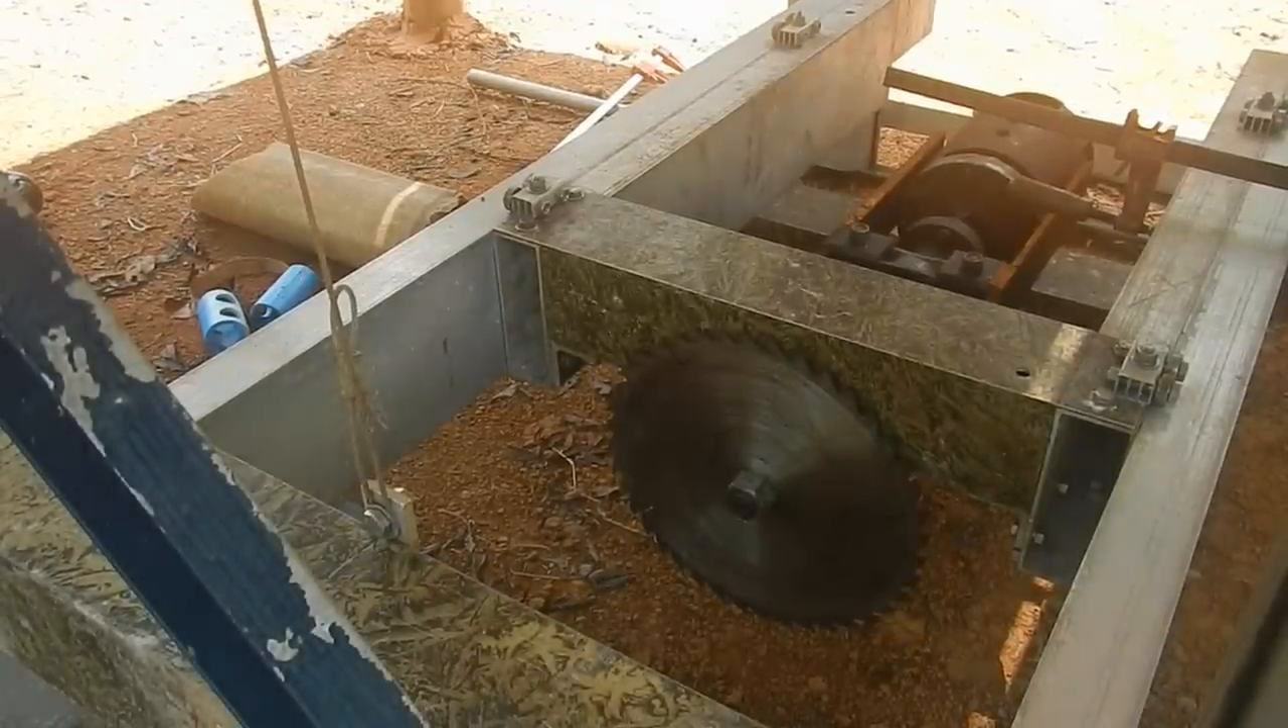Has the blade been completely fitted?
Yes.